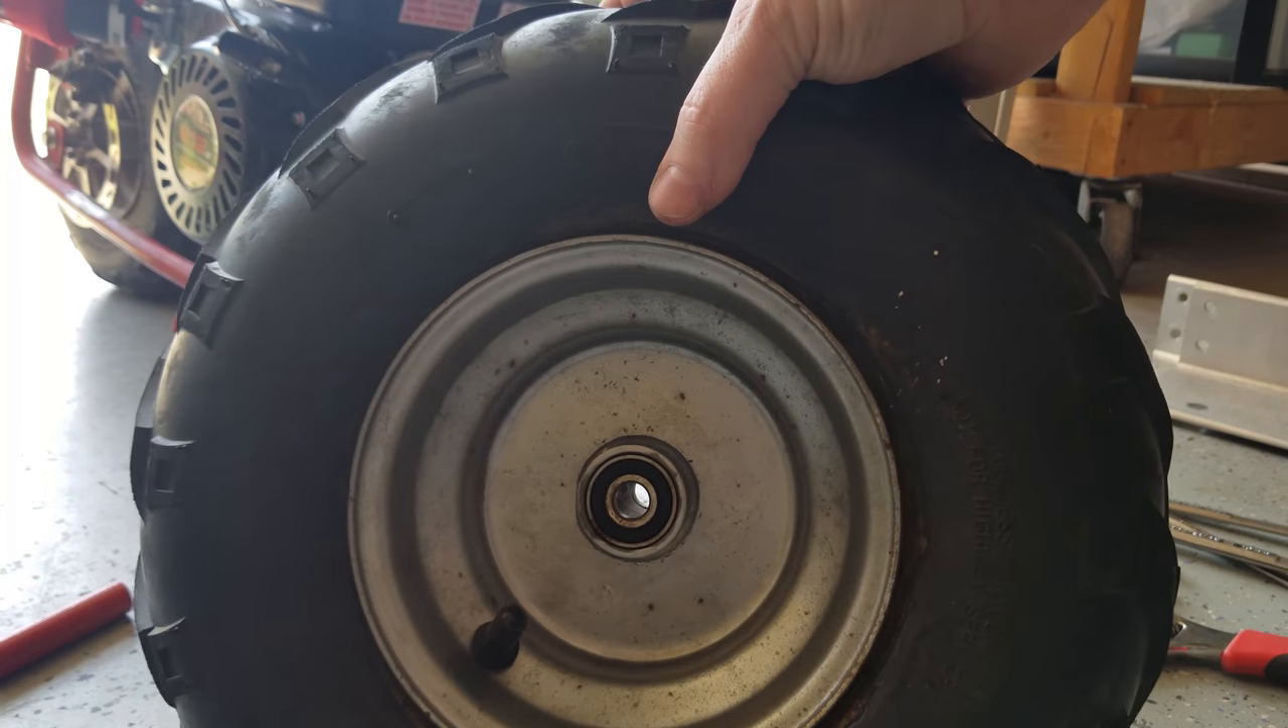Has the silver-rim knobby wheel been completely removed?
Yes.